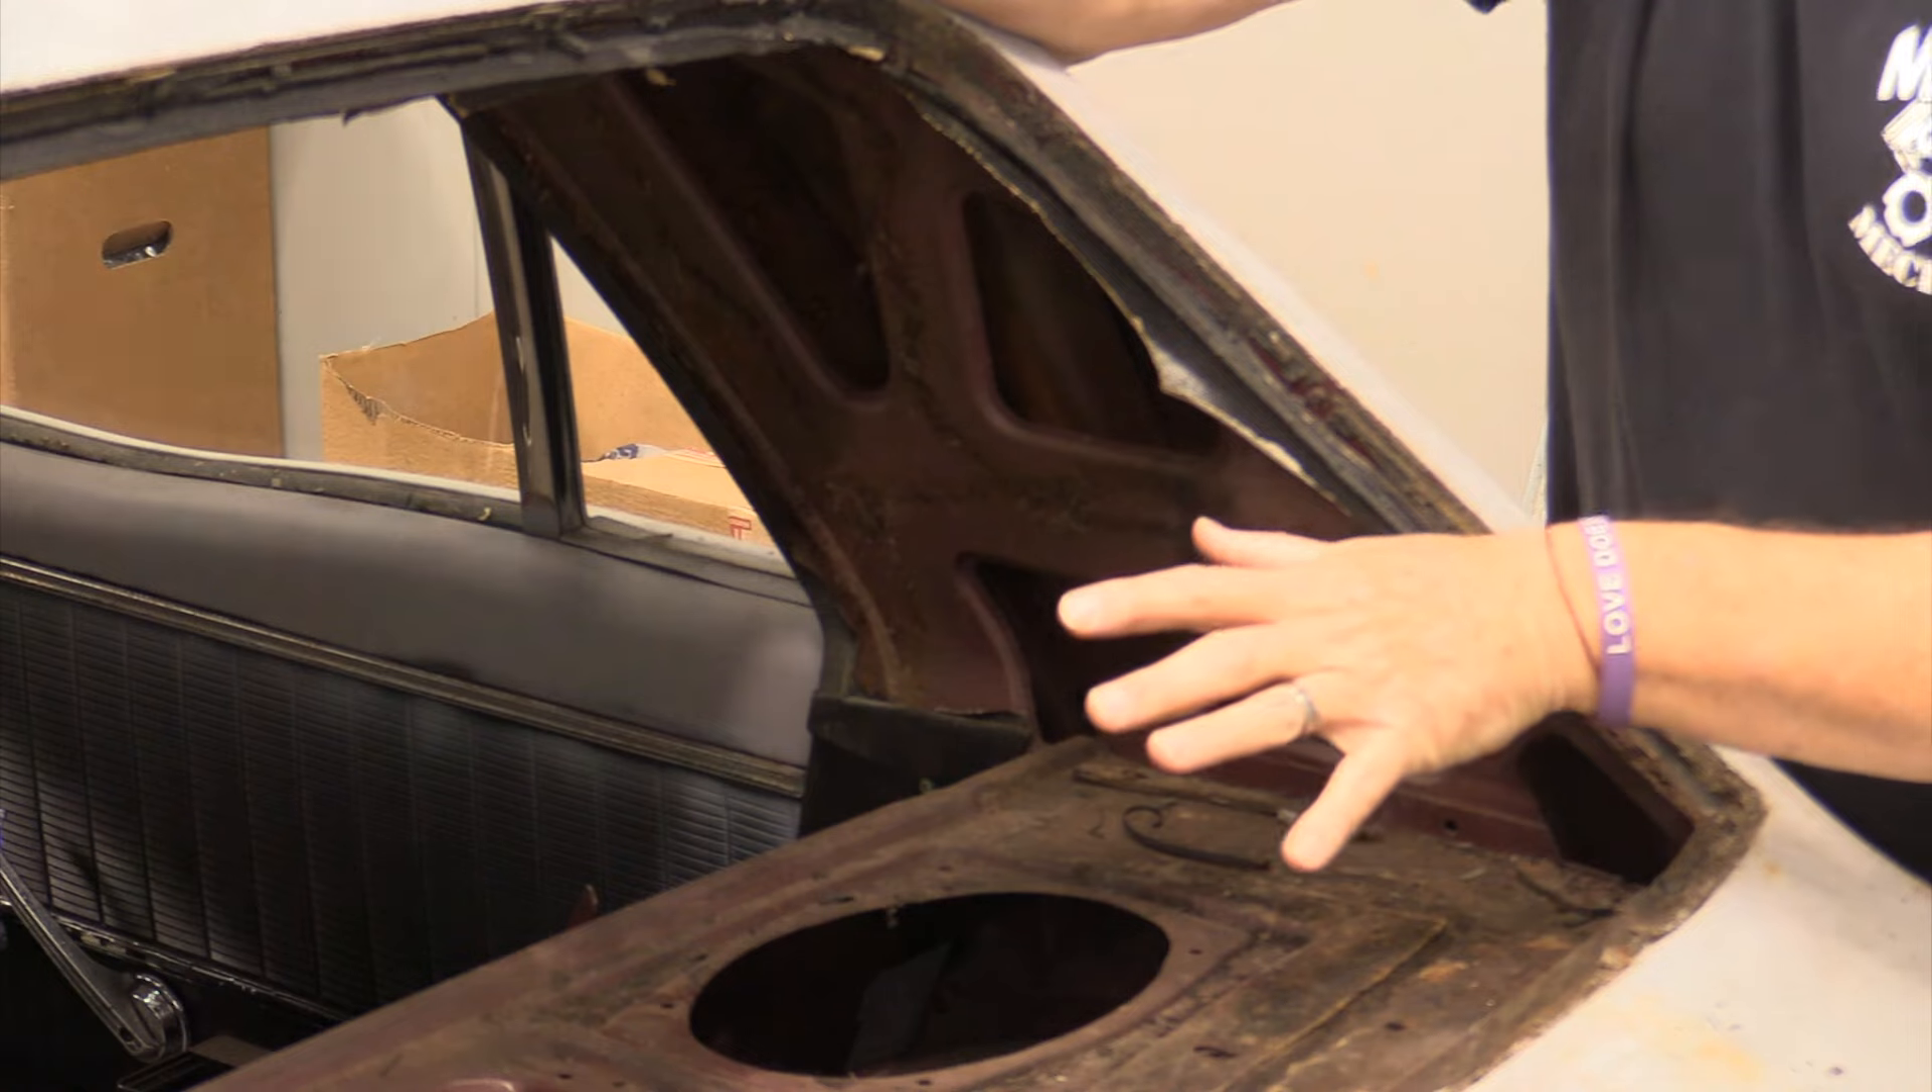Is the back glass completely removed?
Yes.